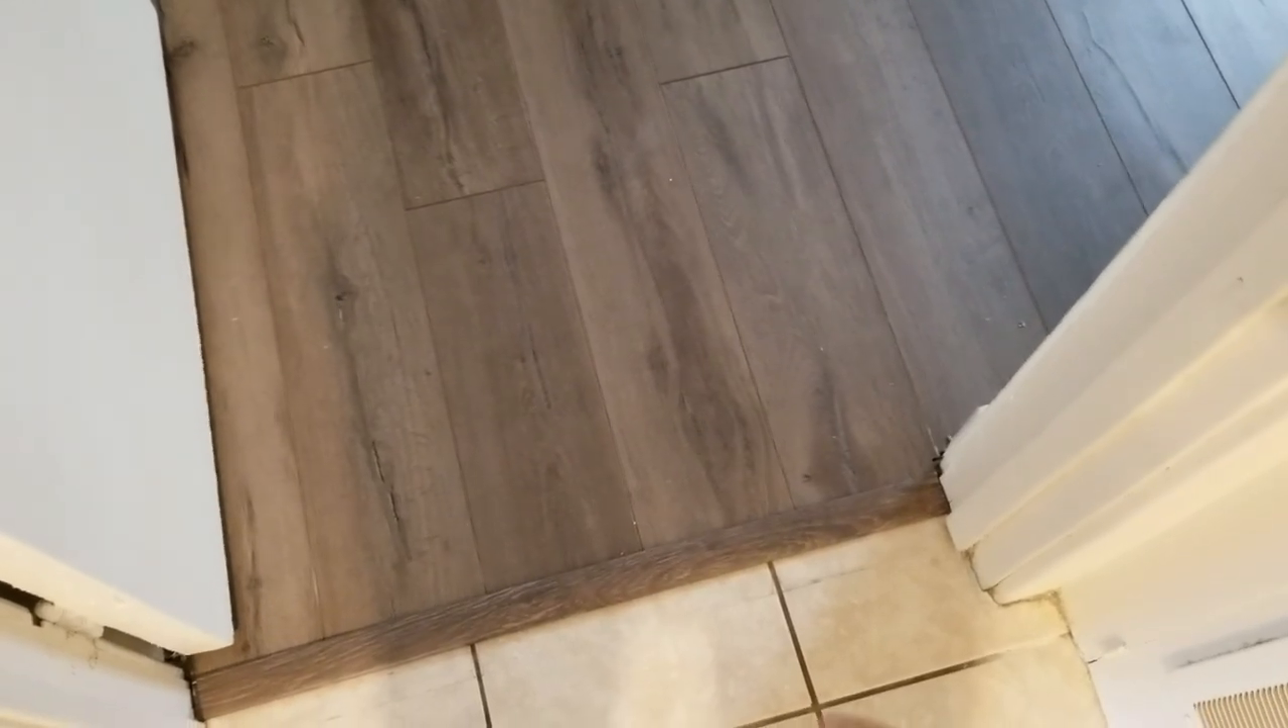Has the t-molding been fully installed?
Yes.